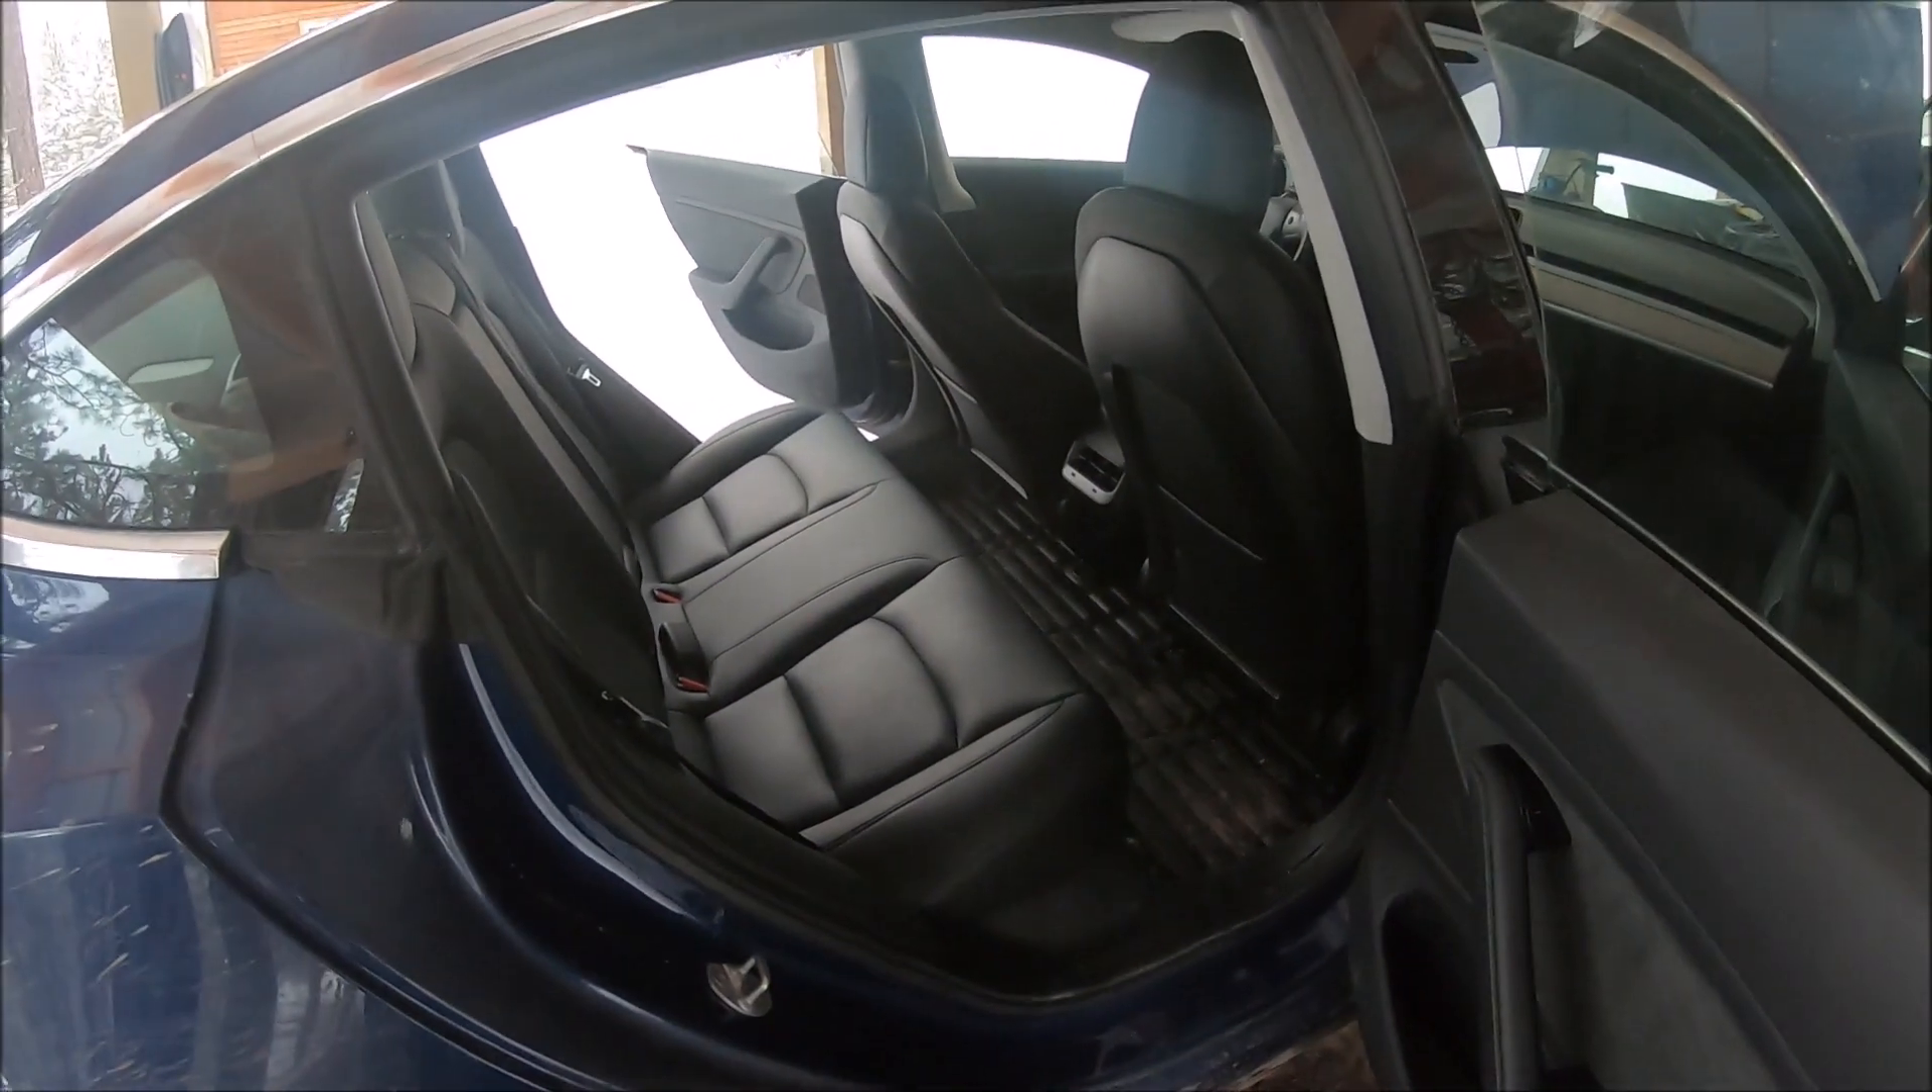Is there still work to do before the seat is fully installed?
No.